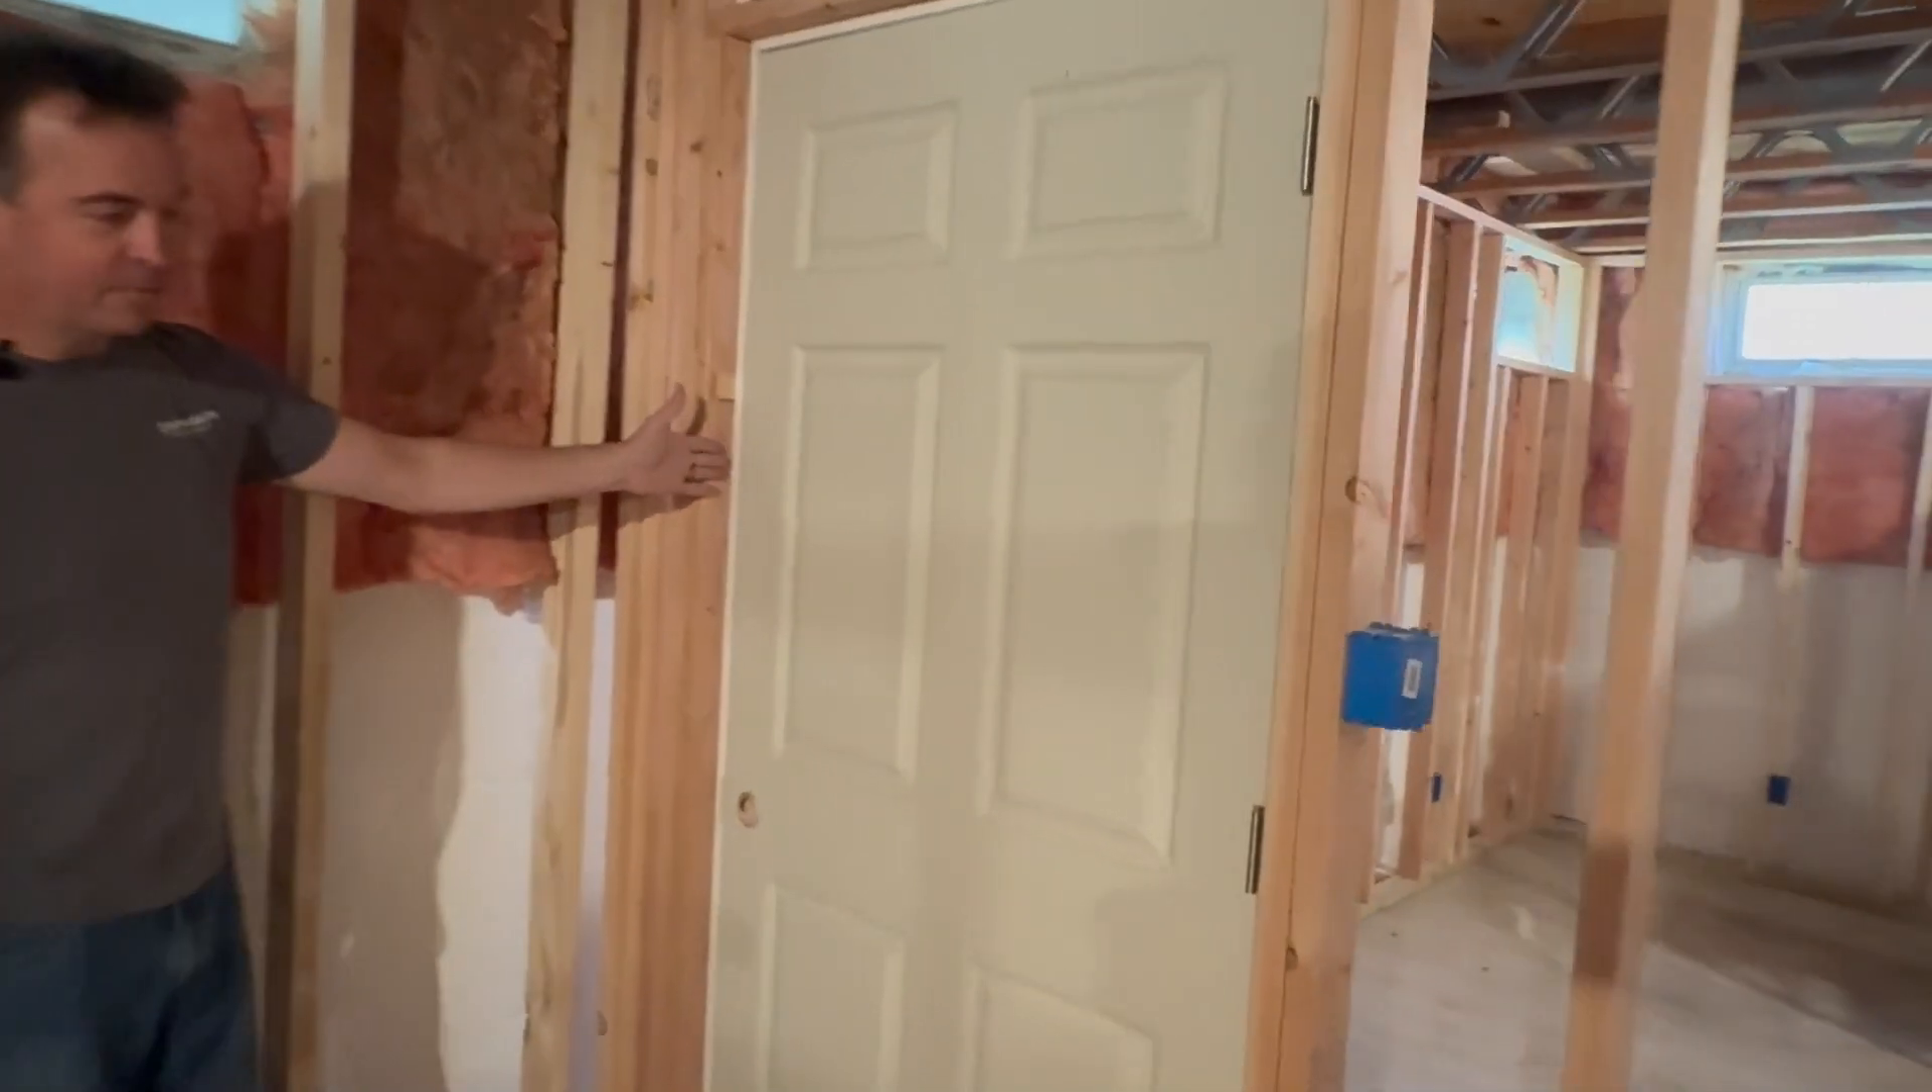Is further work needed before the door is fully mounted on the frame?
No.